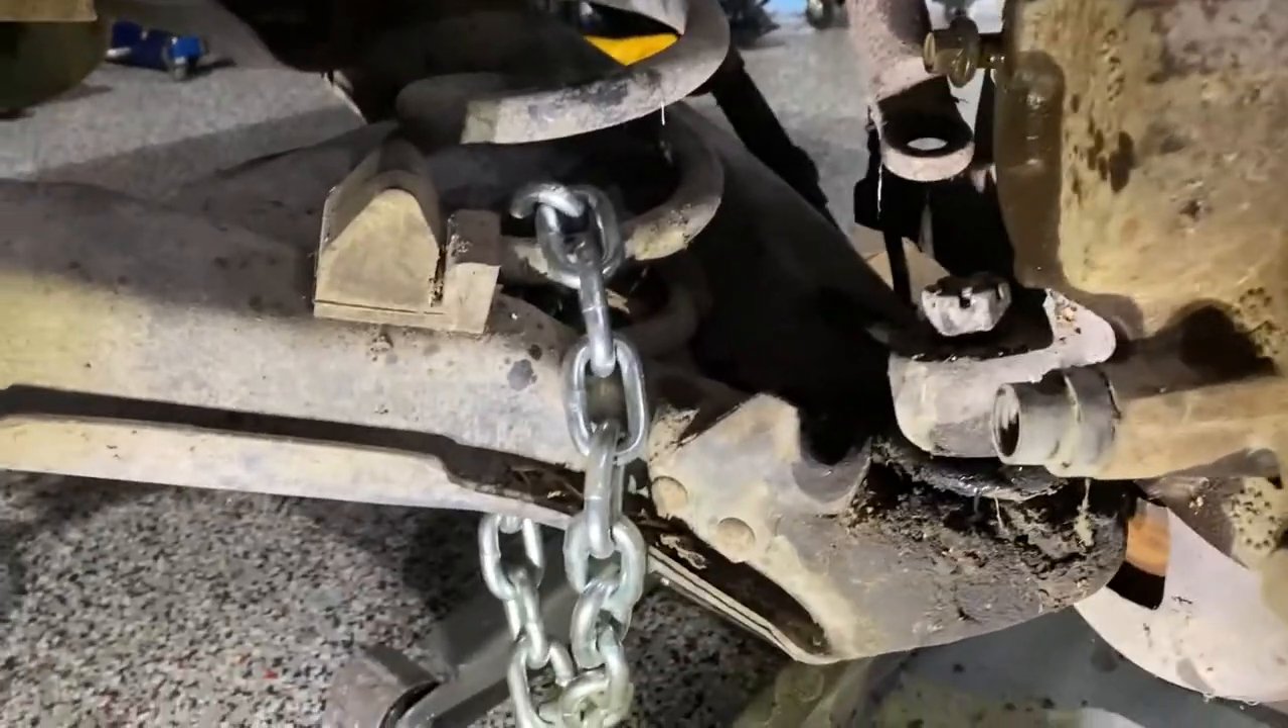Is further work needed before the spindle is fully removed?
Yes.